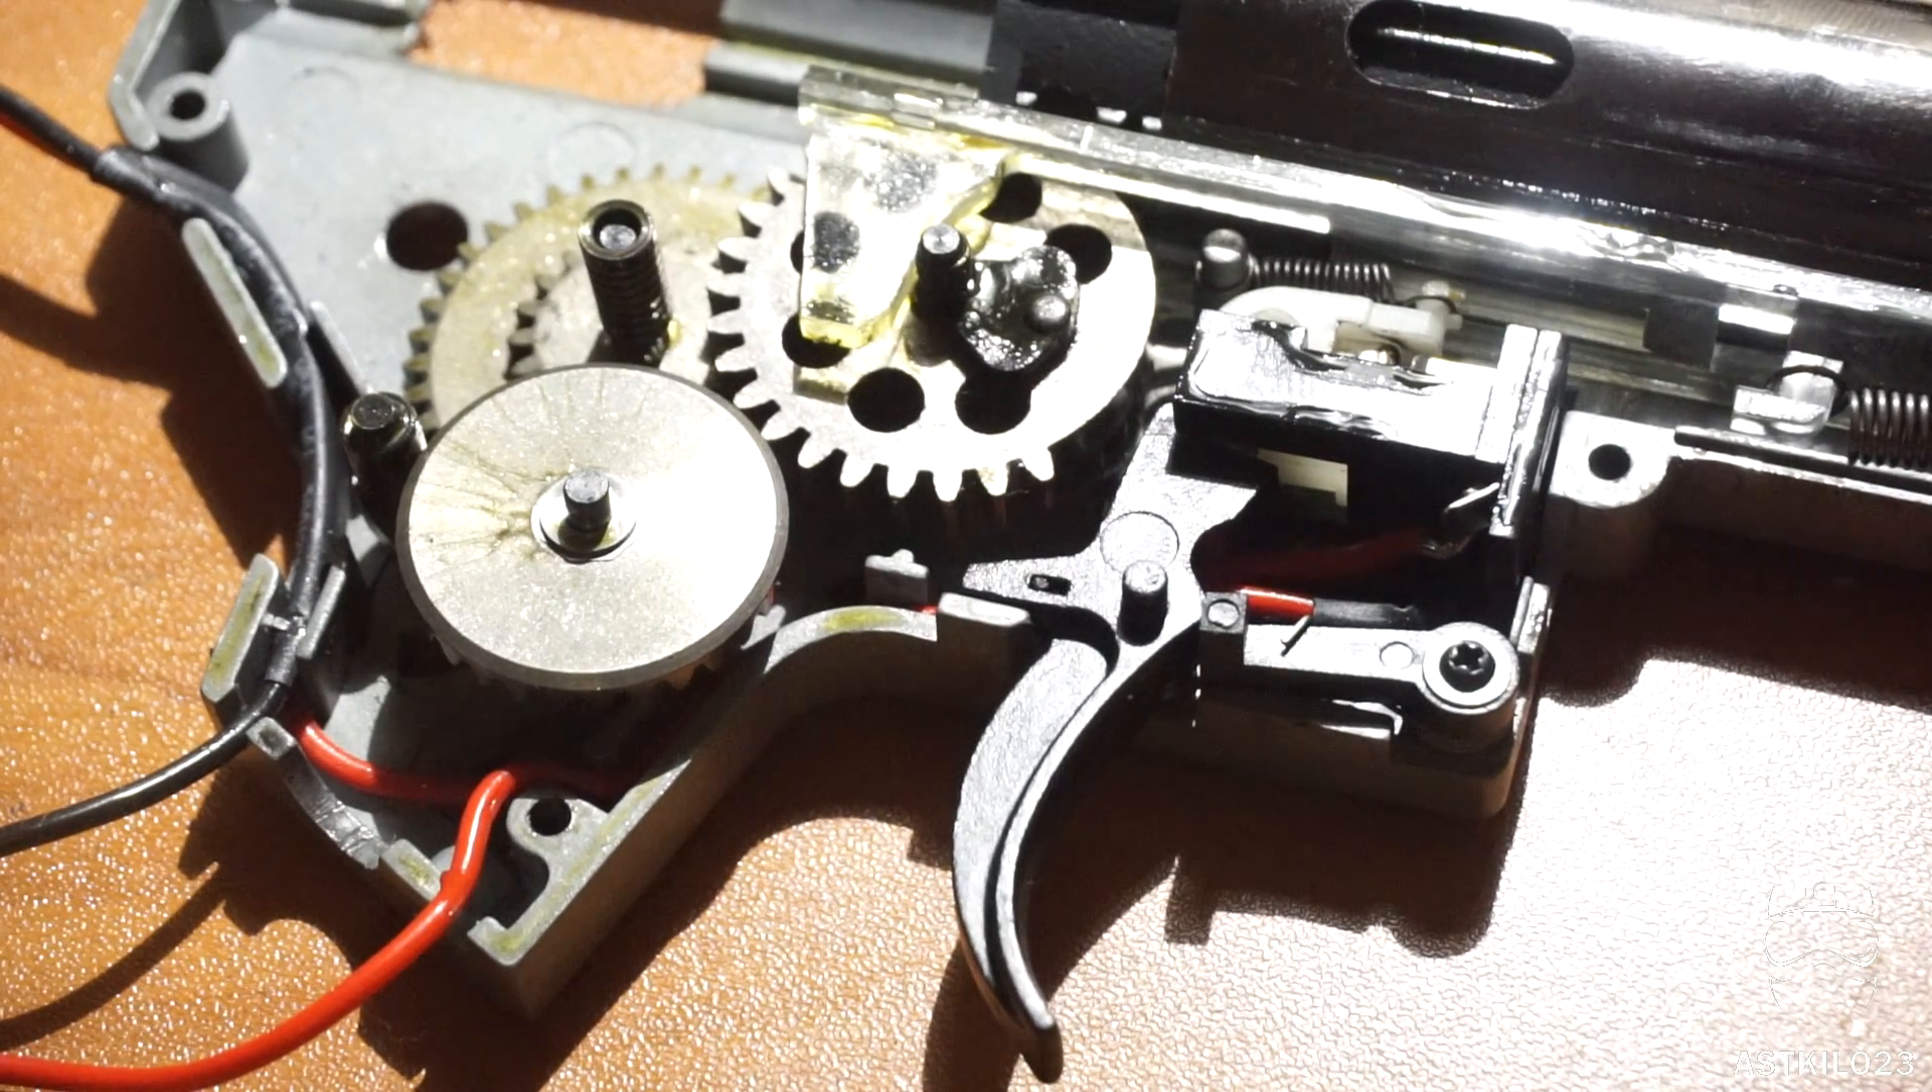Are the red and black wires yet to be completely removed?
Yes.